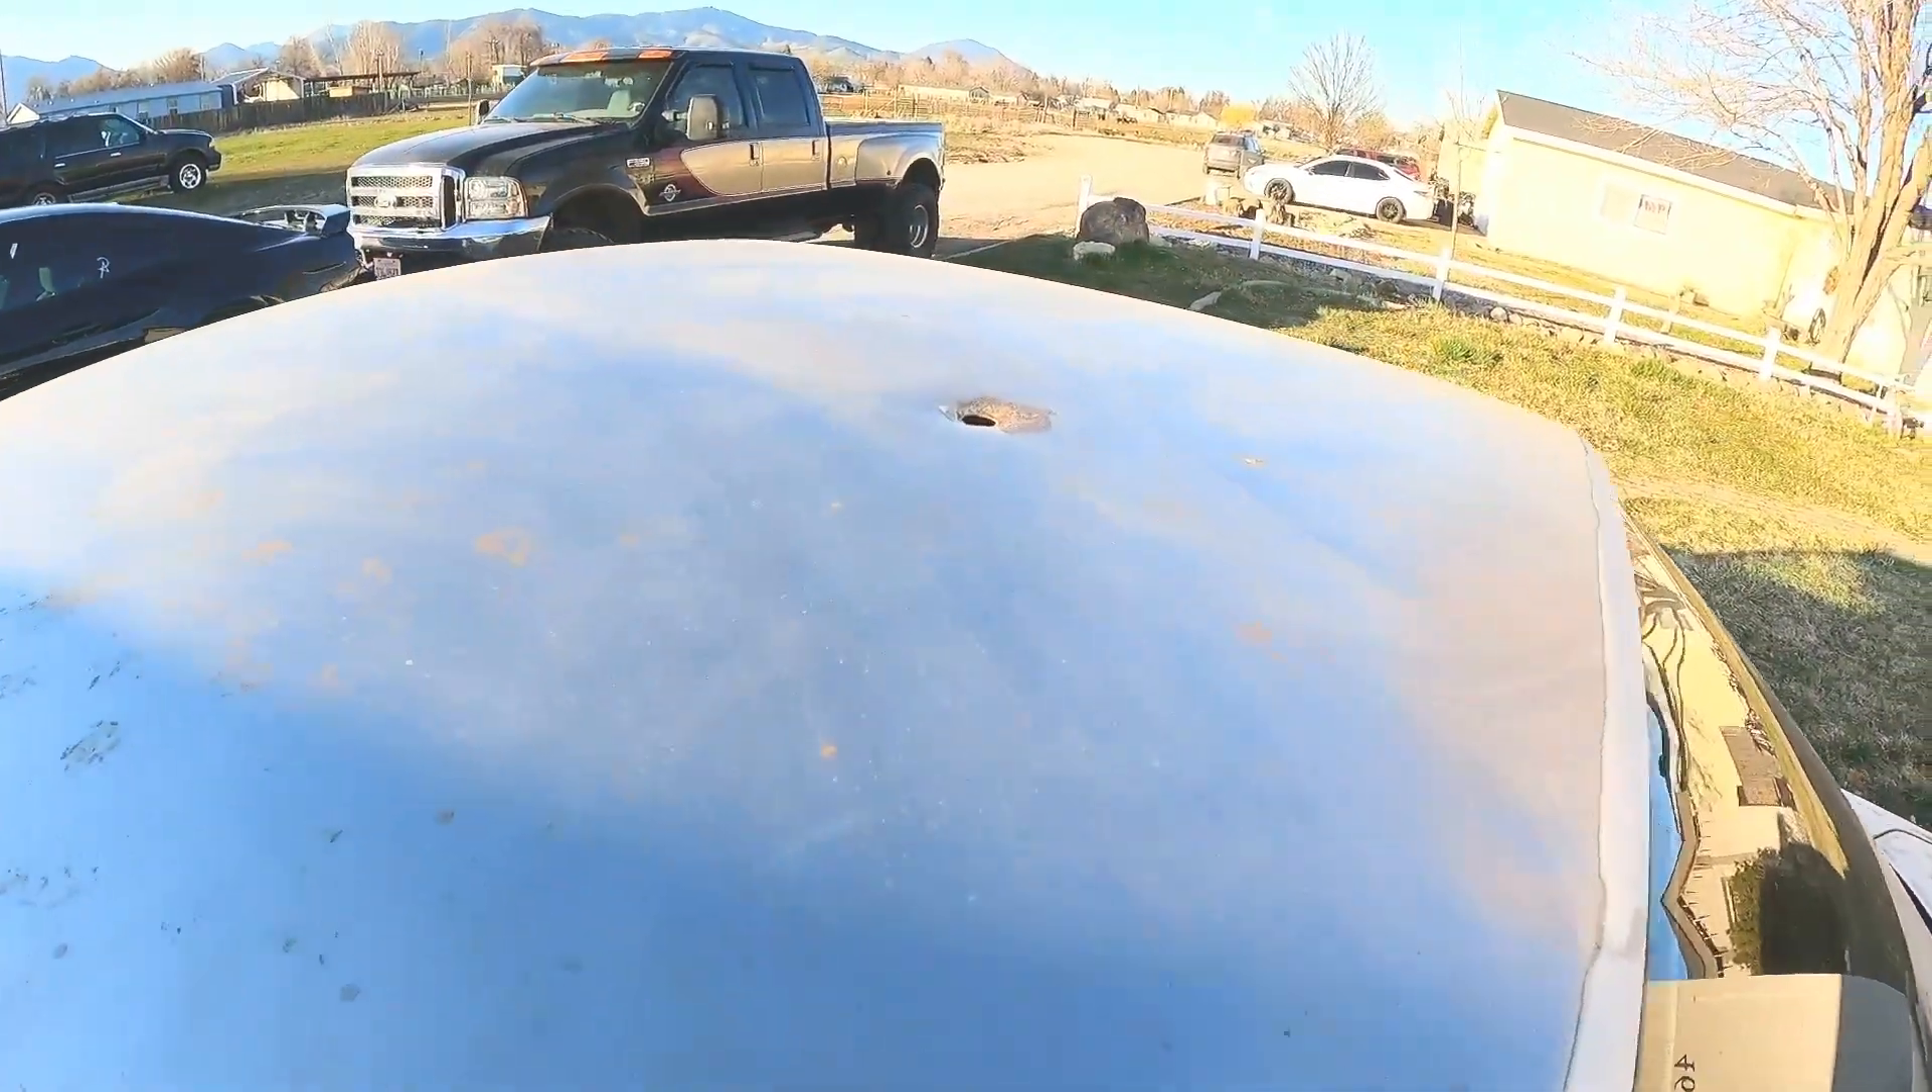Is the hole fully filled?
No.